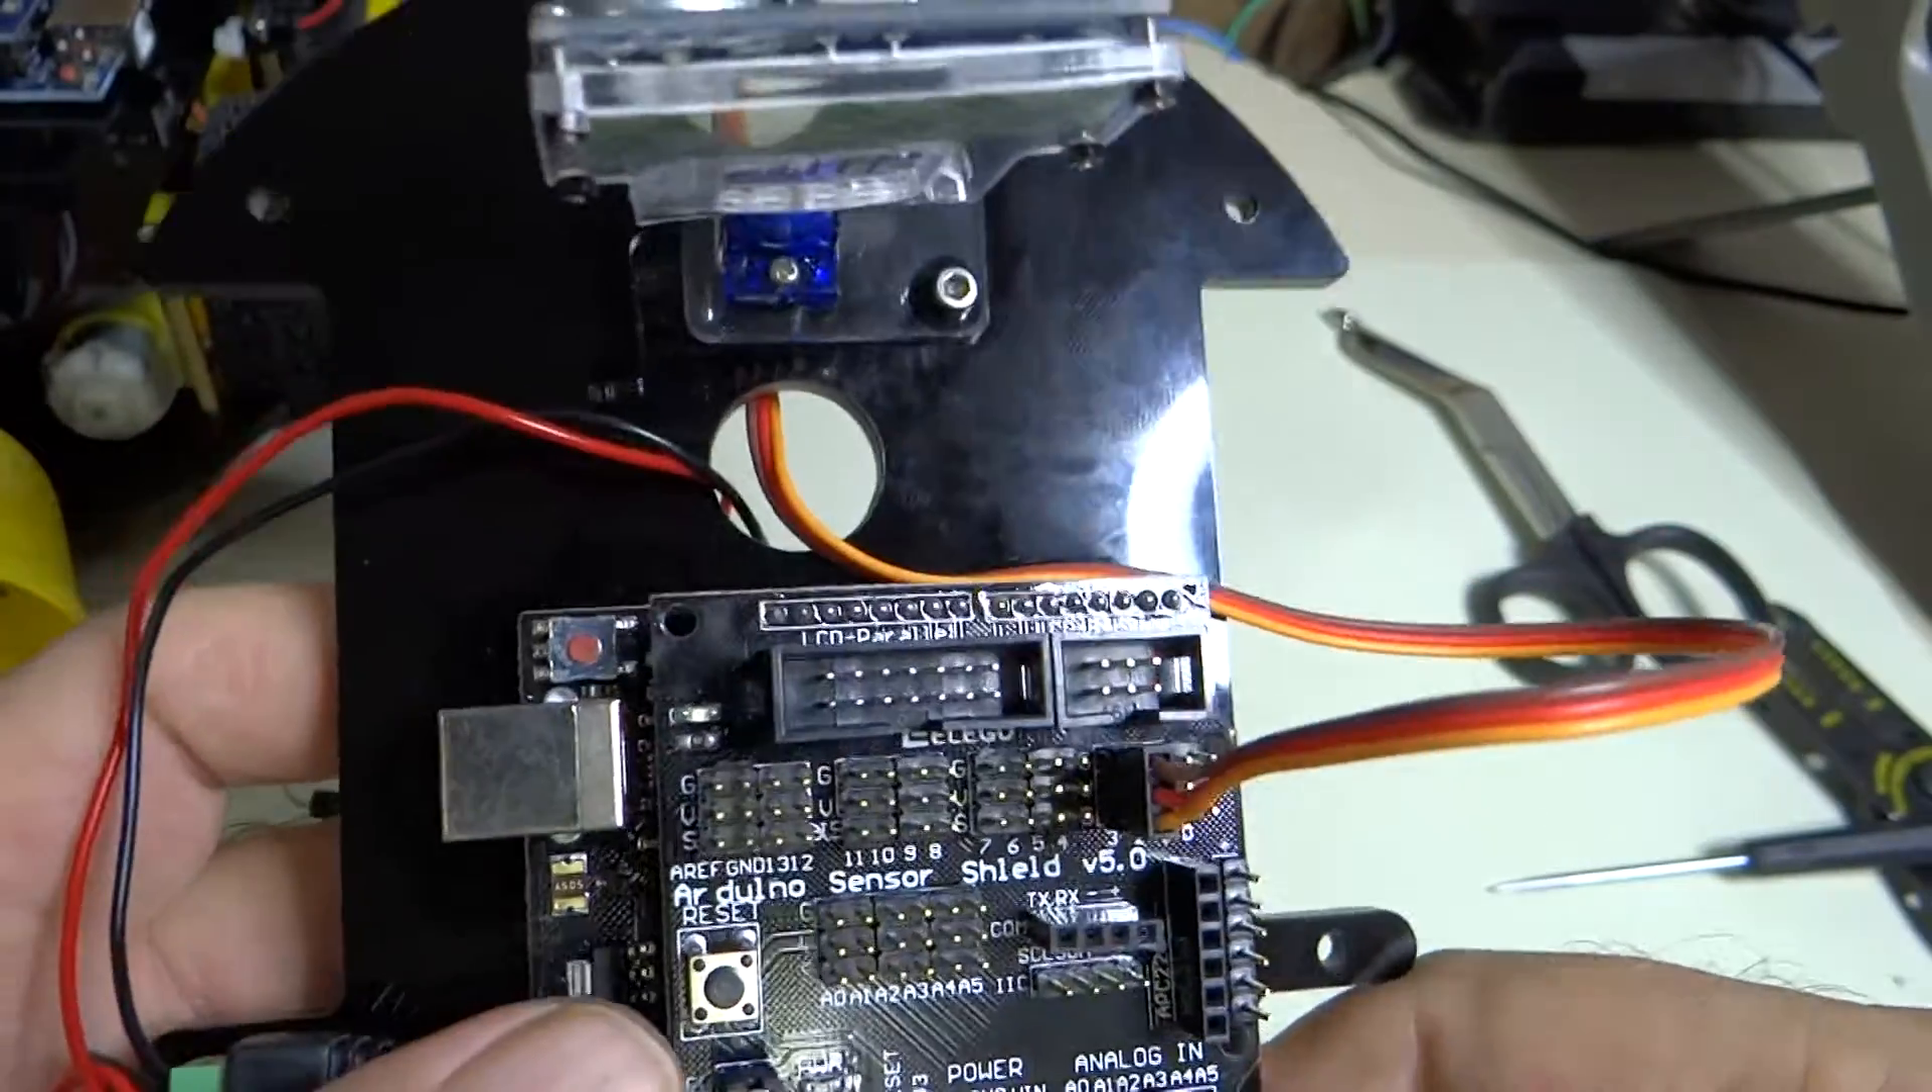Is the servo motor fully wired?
Yes.